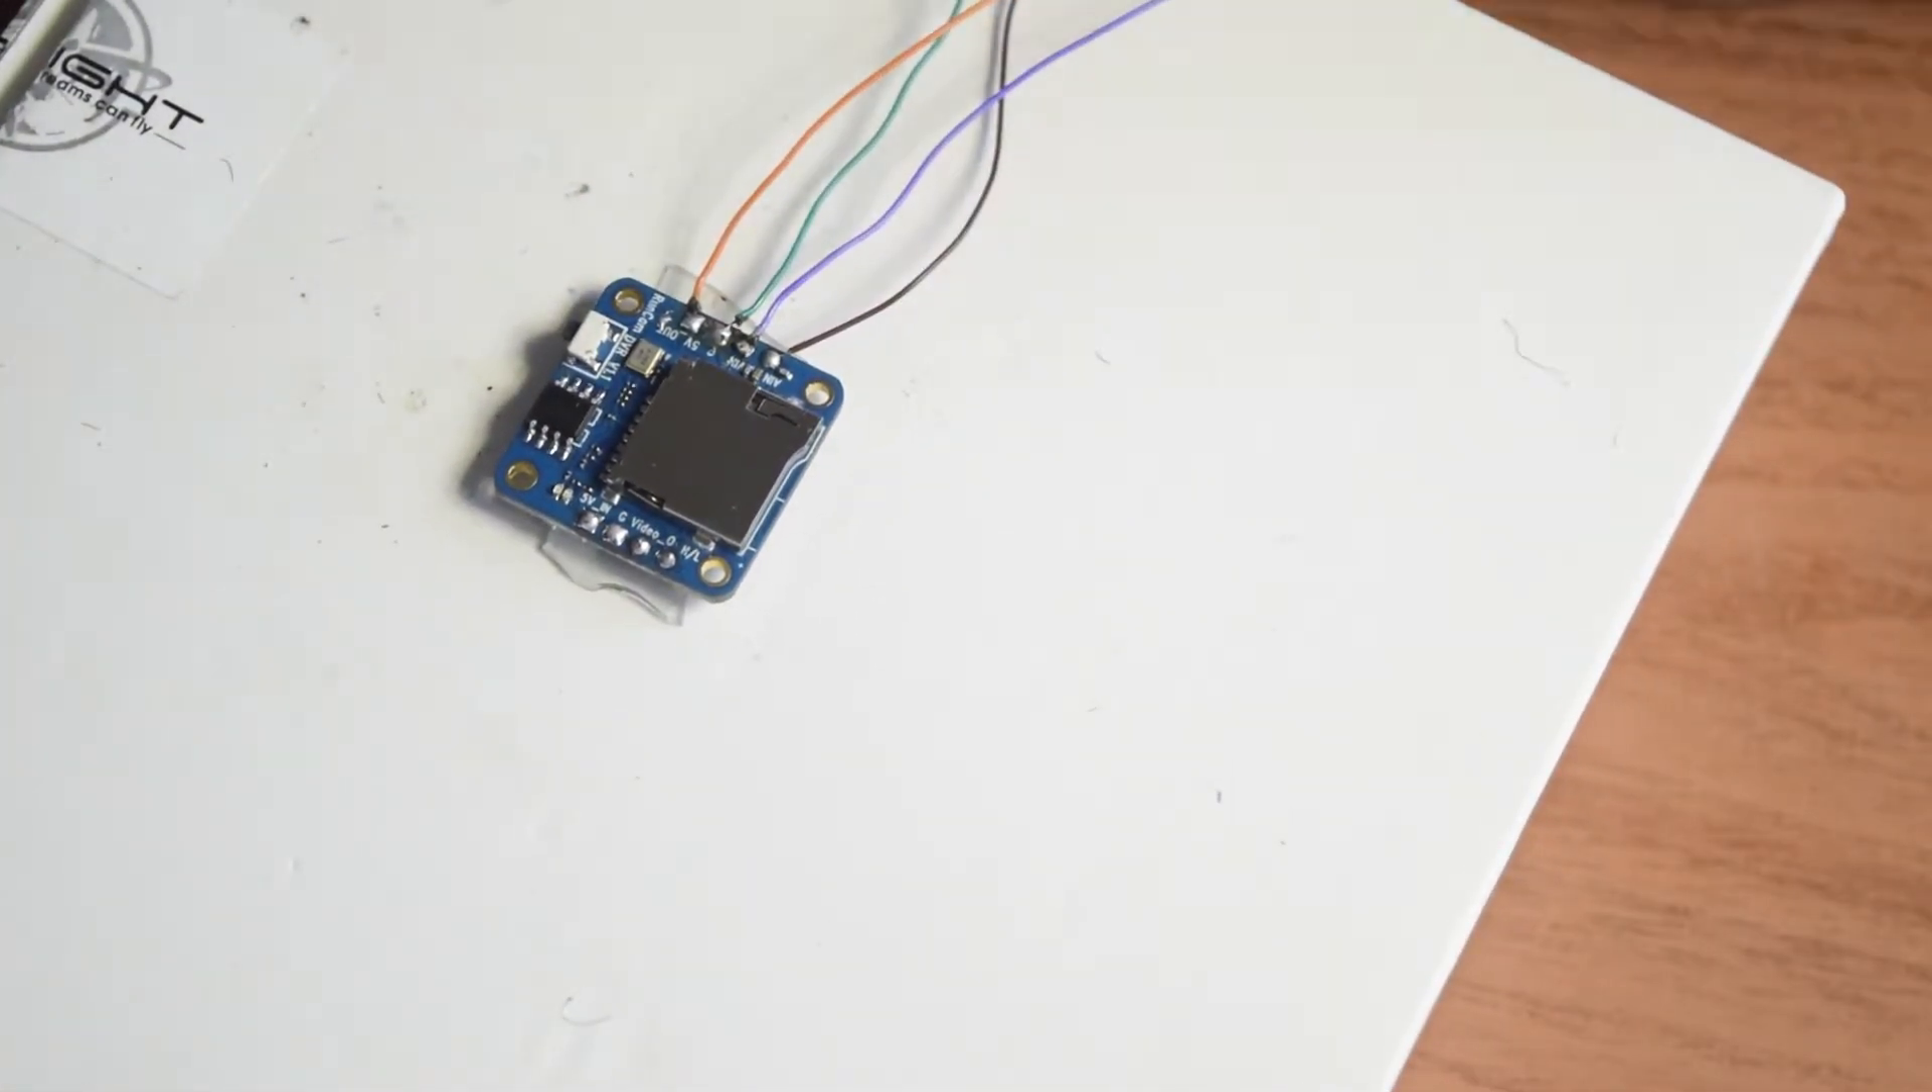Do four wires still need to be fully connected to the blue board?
No.